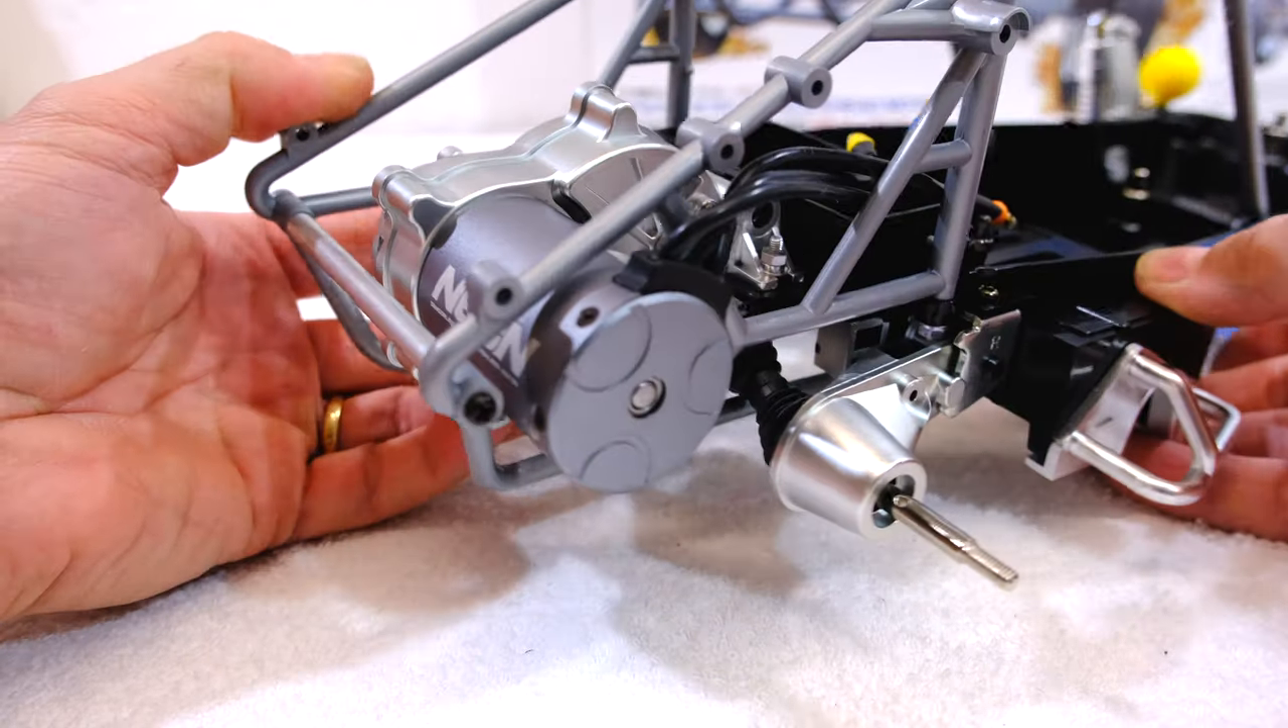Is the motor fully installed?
Yes.